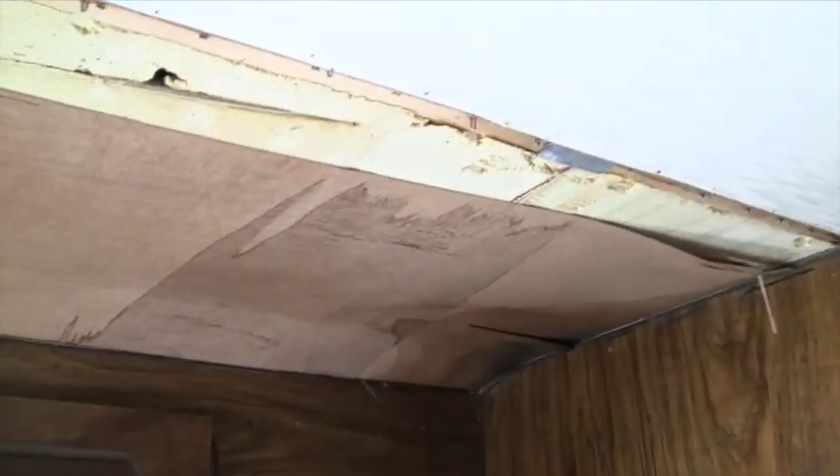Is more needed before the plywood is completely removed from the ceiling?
Yes.